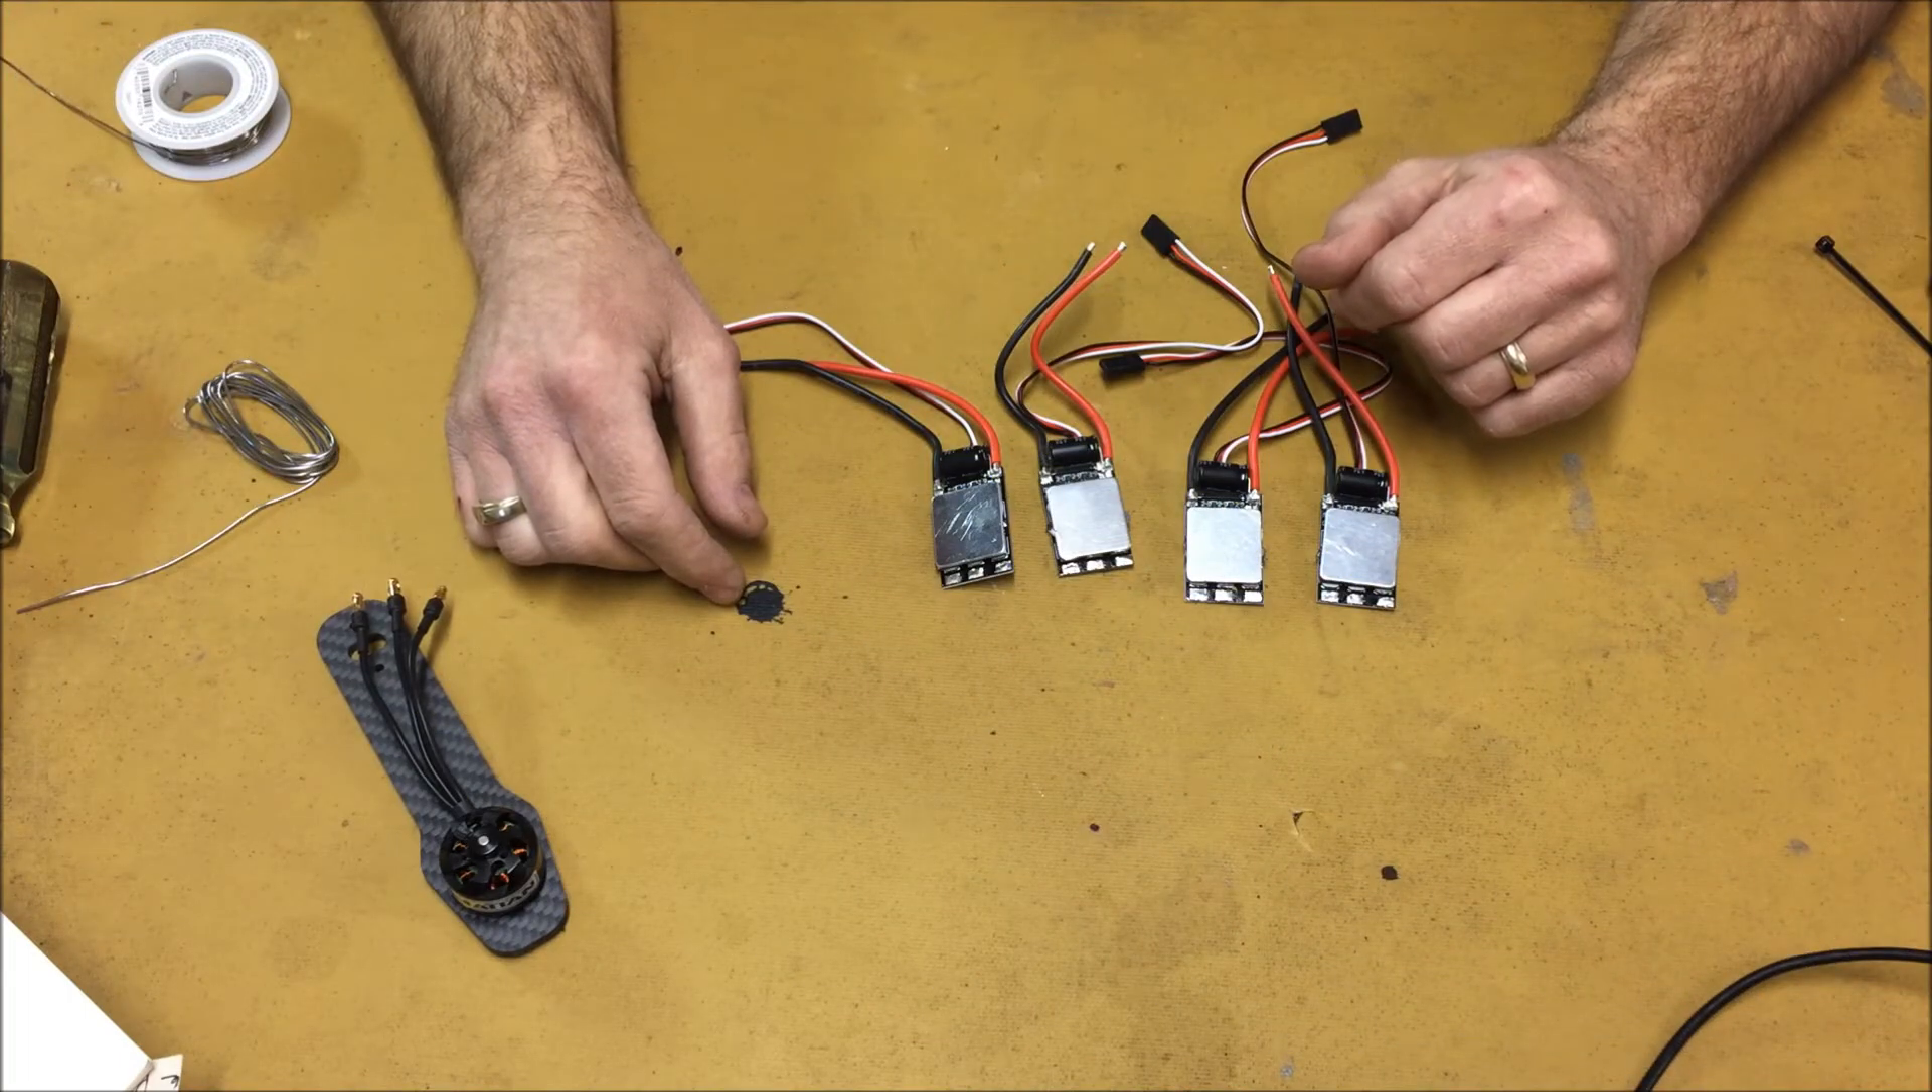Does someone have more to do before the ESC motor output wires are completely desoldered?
No.